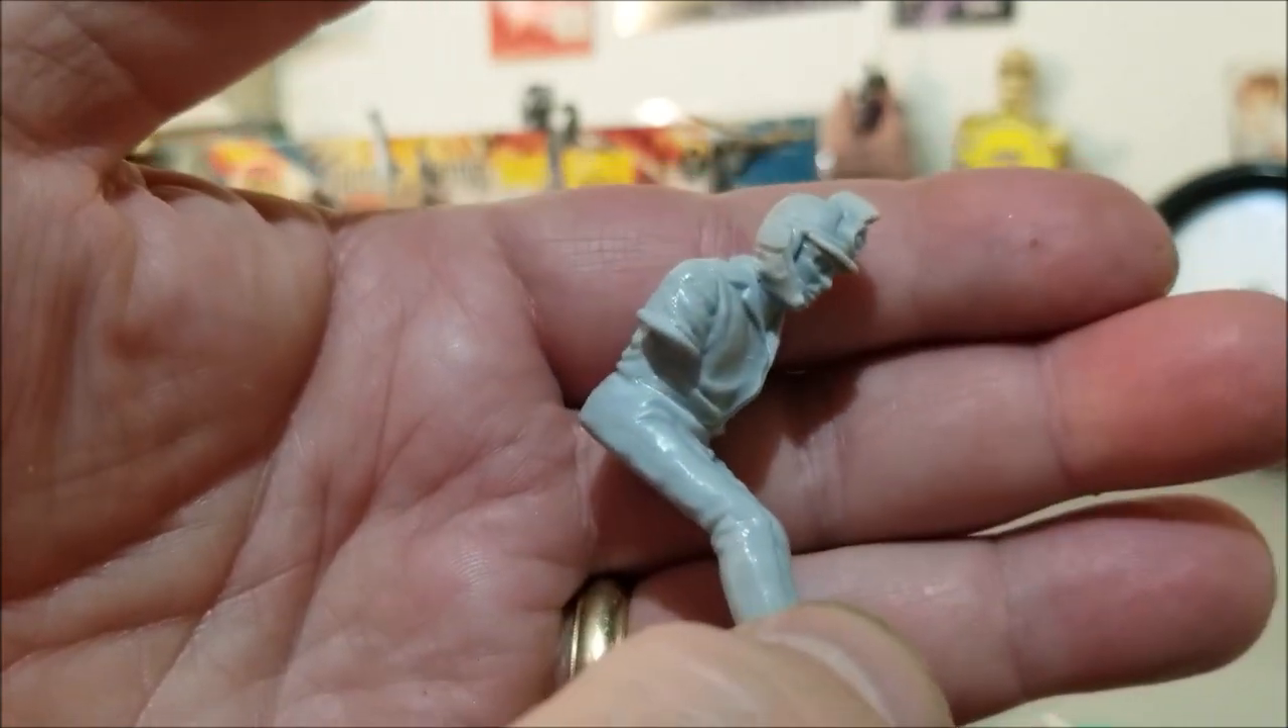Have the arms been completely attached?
No.